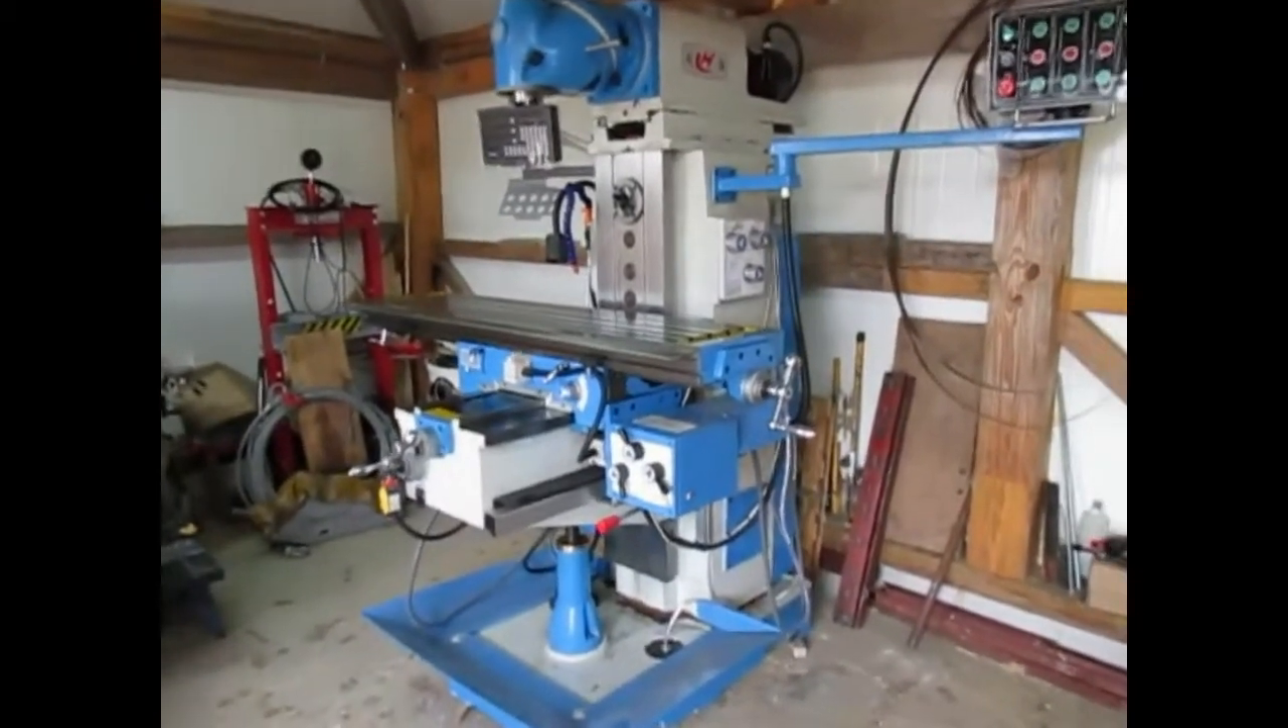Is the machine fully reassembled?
Yes.